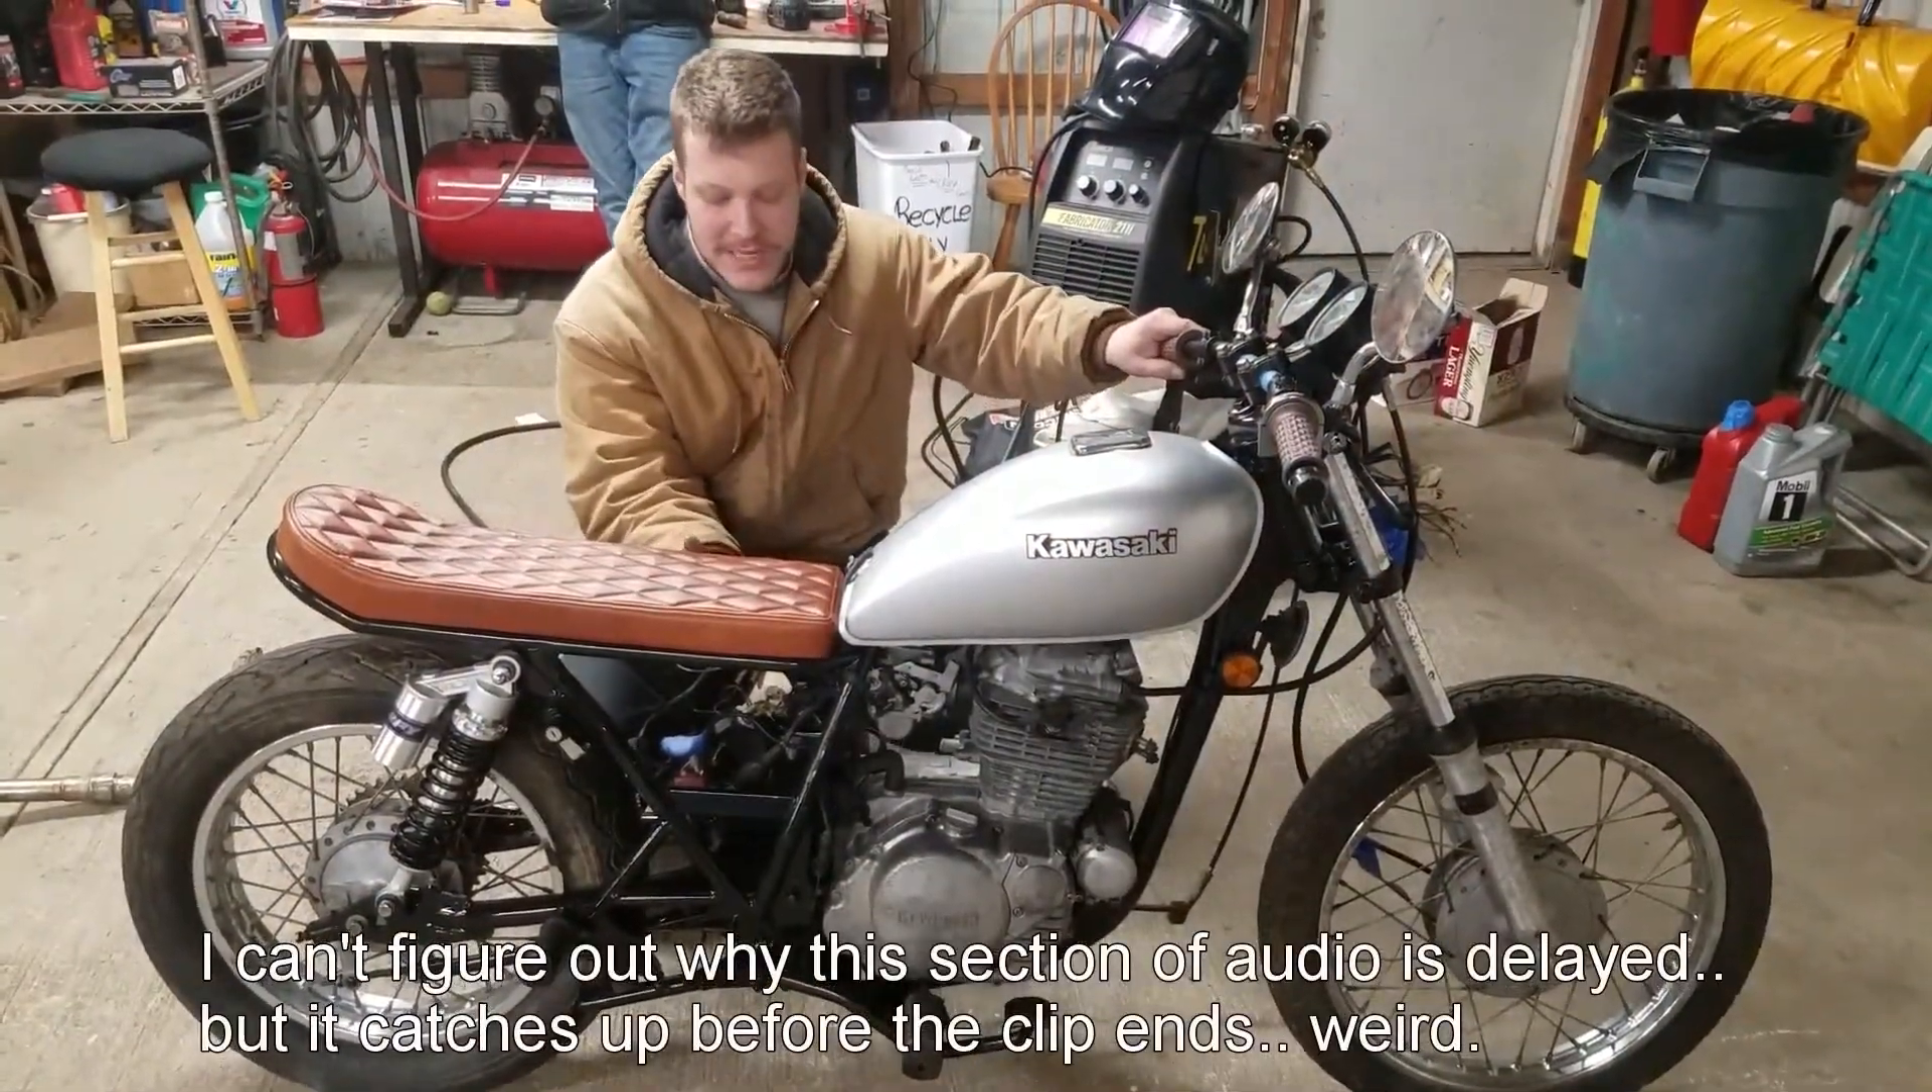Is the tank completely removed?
No.